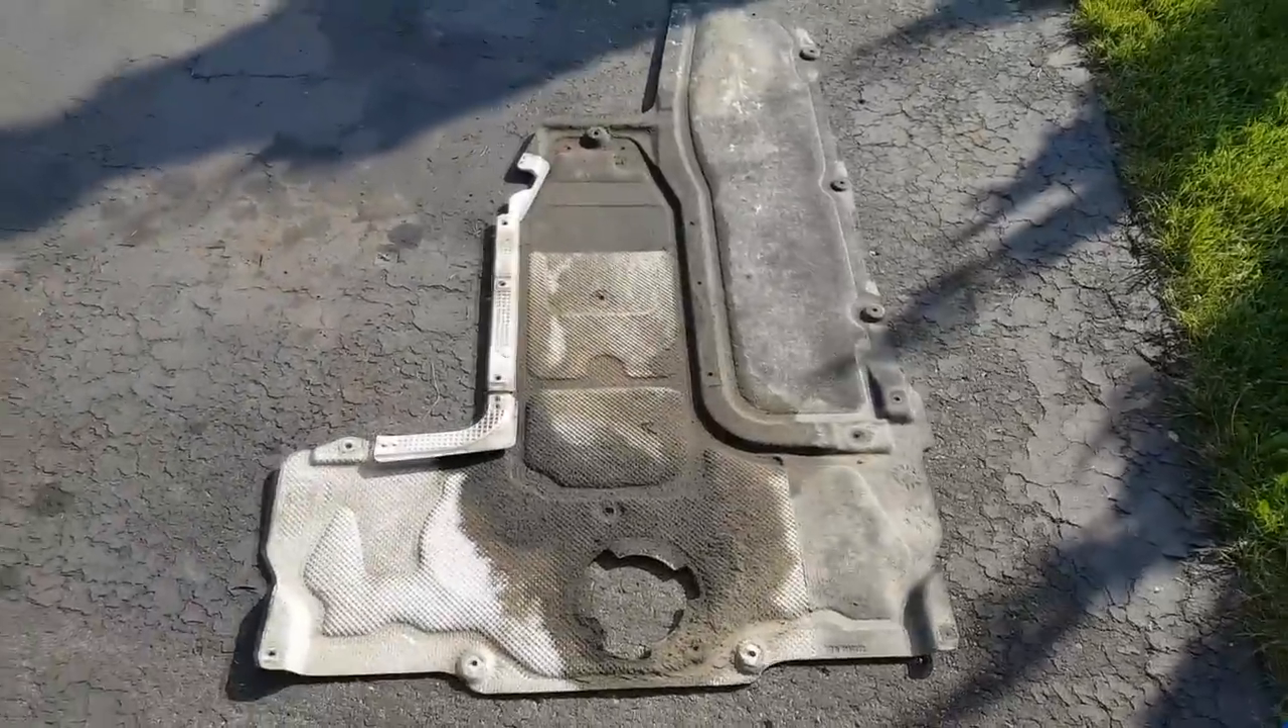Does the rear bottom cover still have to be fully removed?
No.